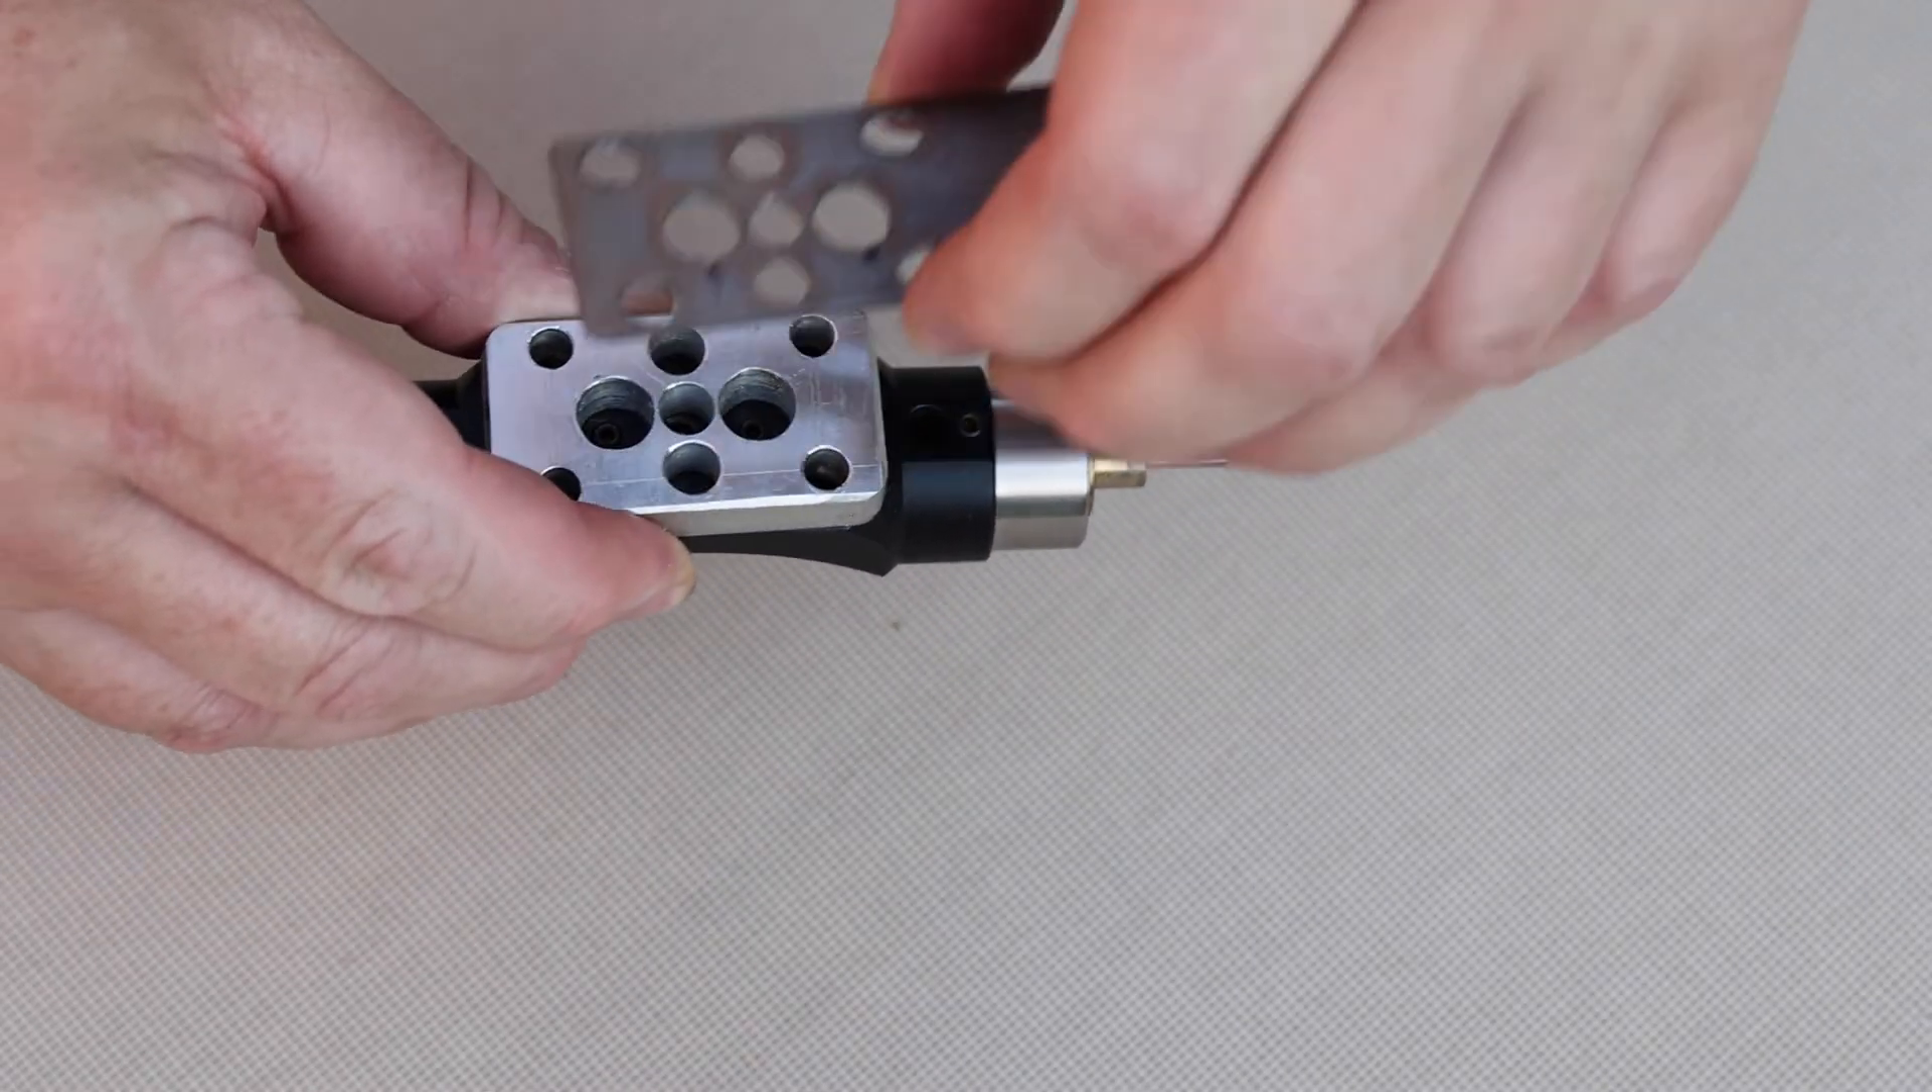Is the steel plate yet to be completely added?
Yes.